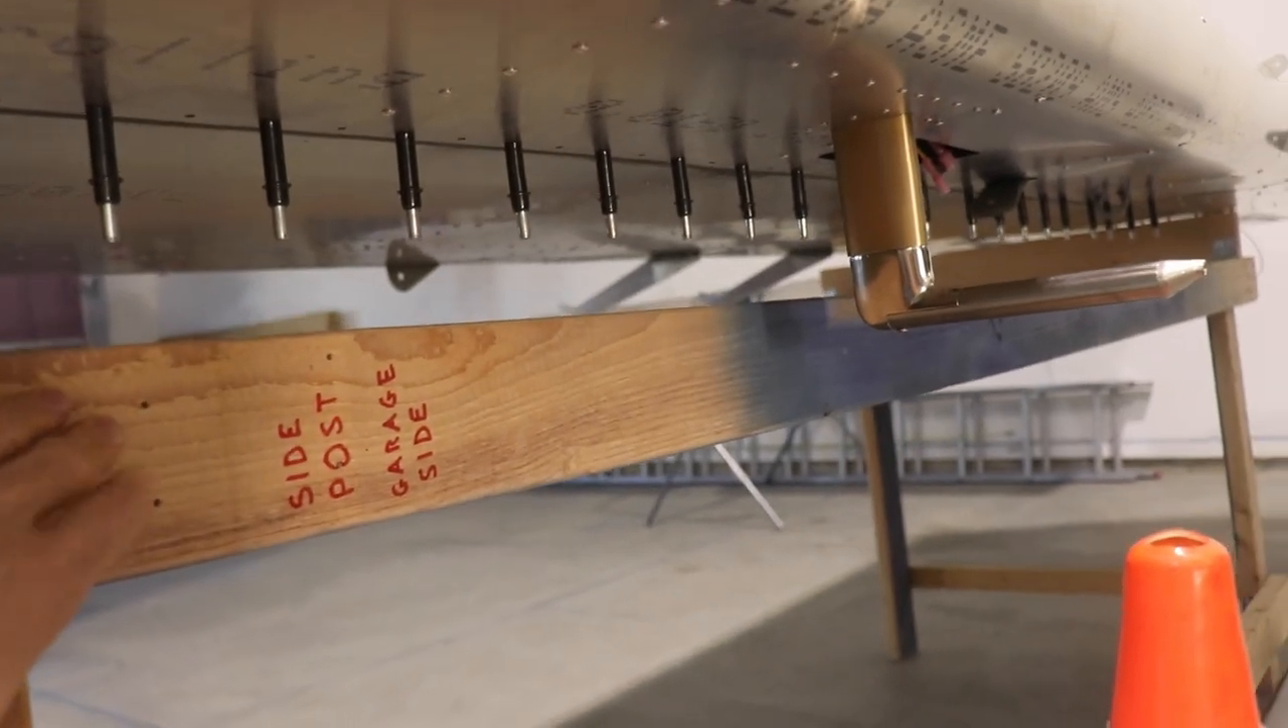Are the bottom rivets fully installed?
No.